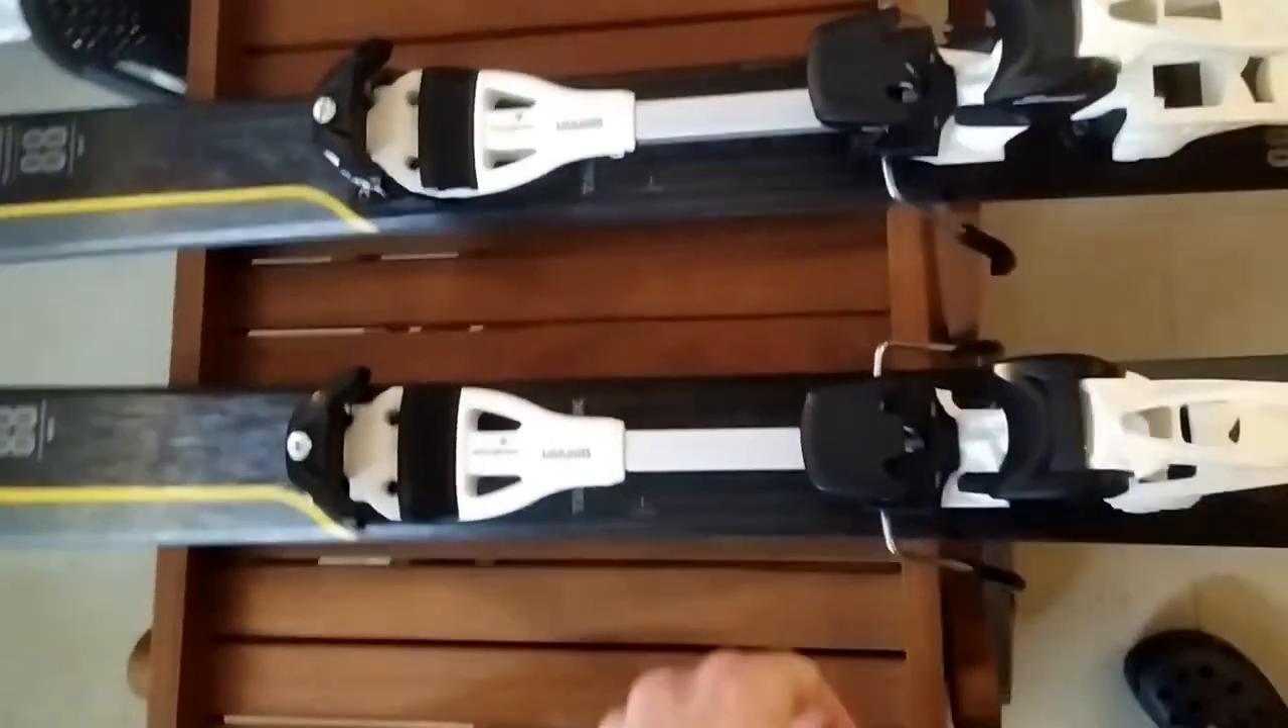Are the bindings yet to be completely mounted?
No.